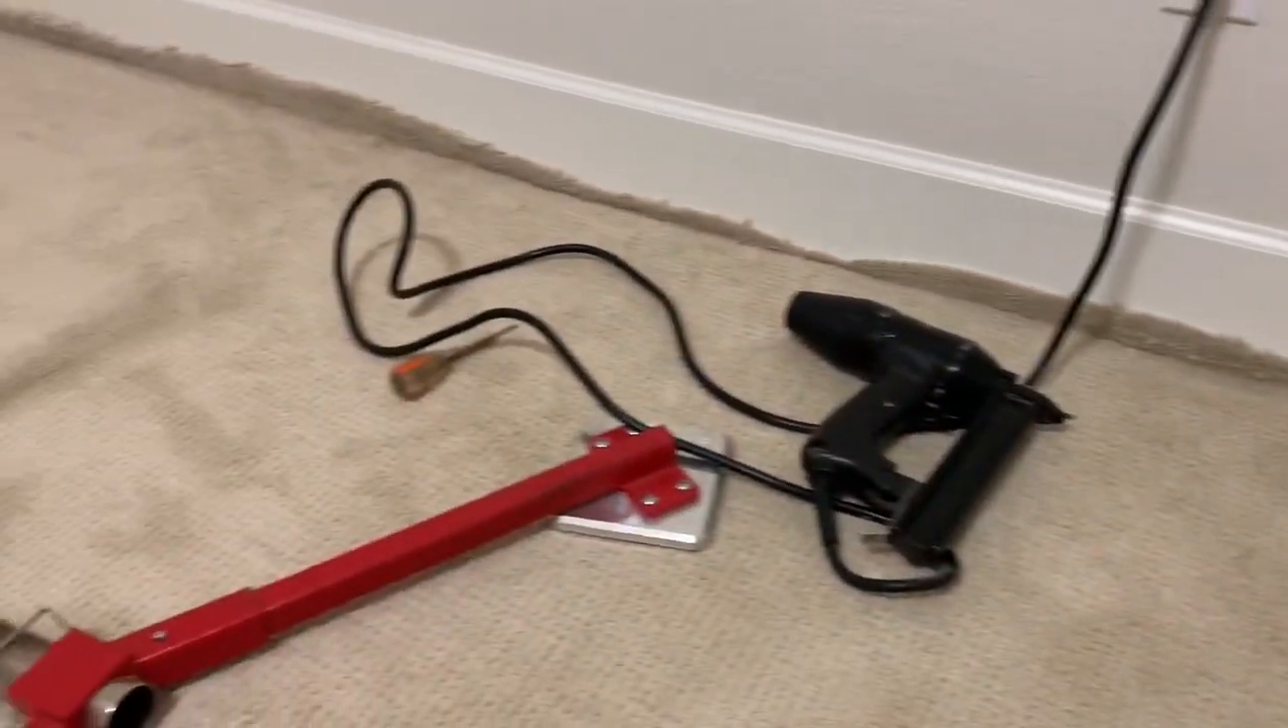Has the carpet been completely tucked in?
No.